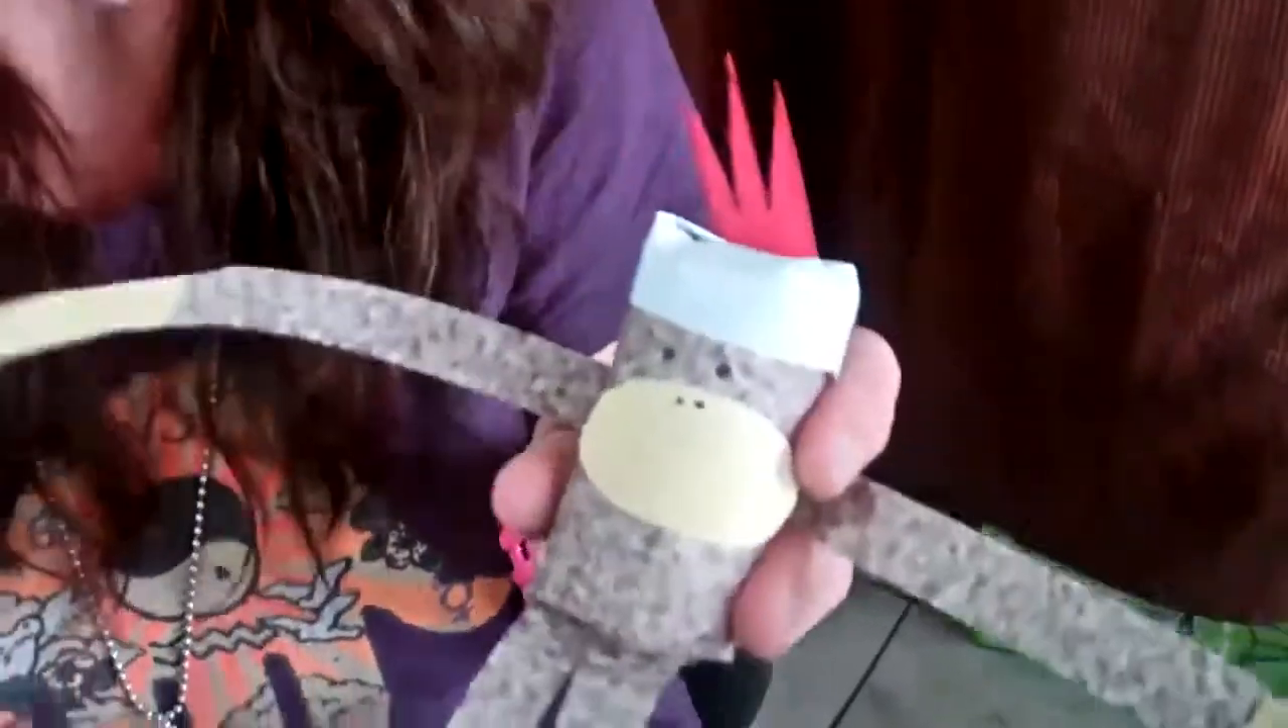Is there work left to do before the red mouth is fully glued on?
Yes.